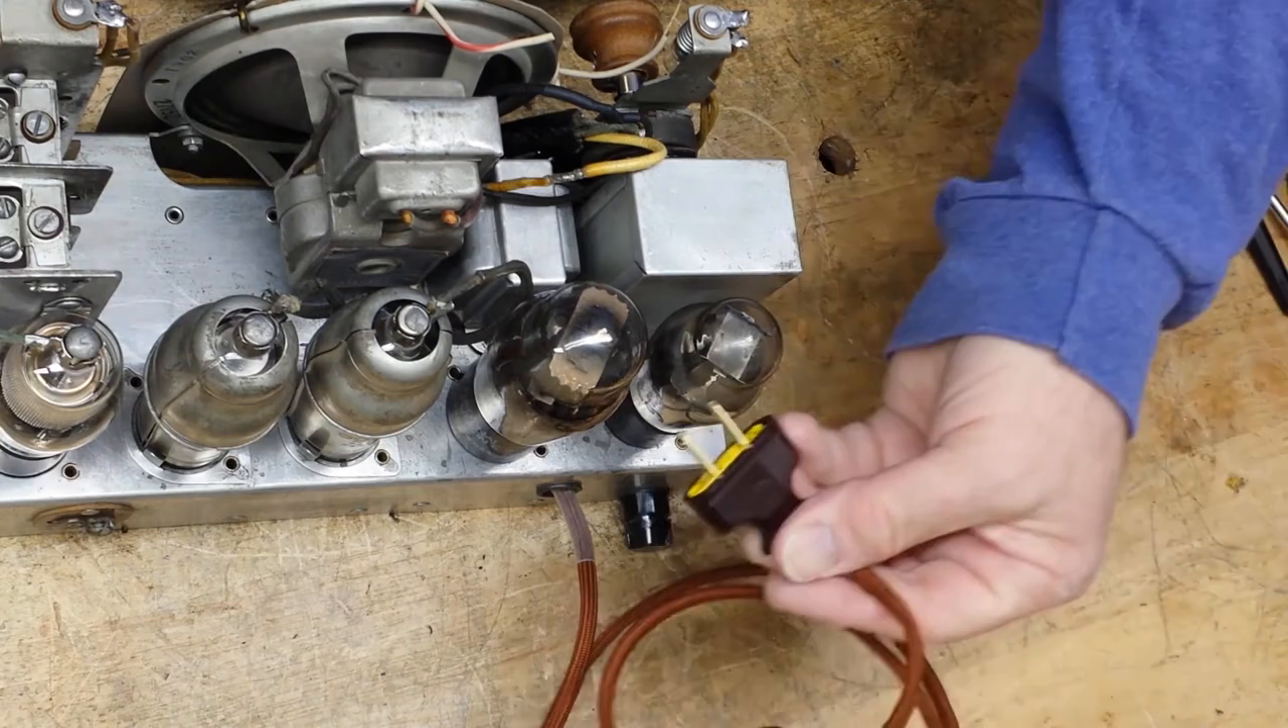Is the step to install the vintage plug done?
Yes.